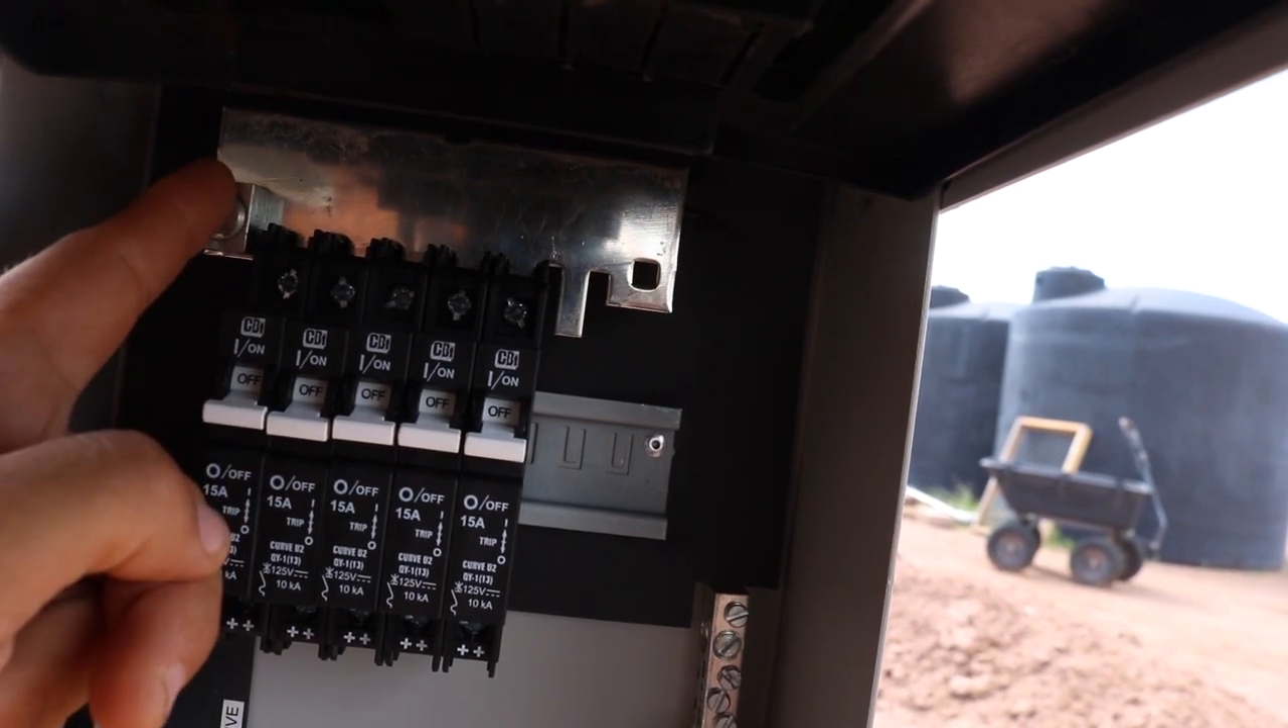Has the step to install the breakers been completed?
Yes.